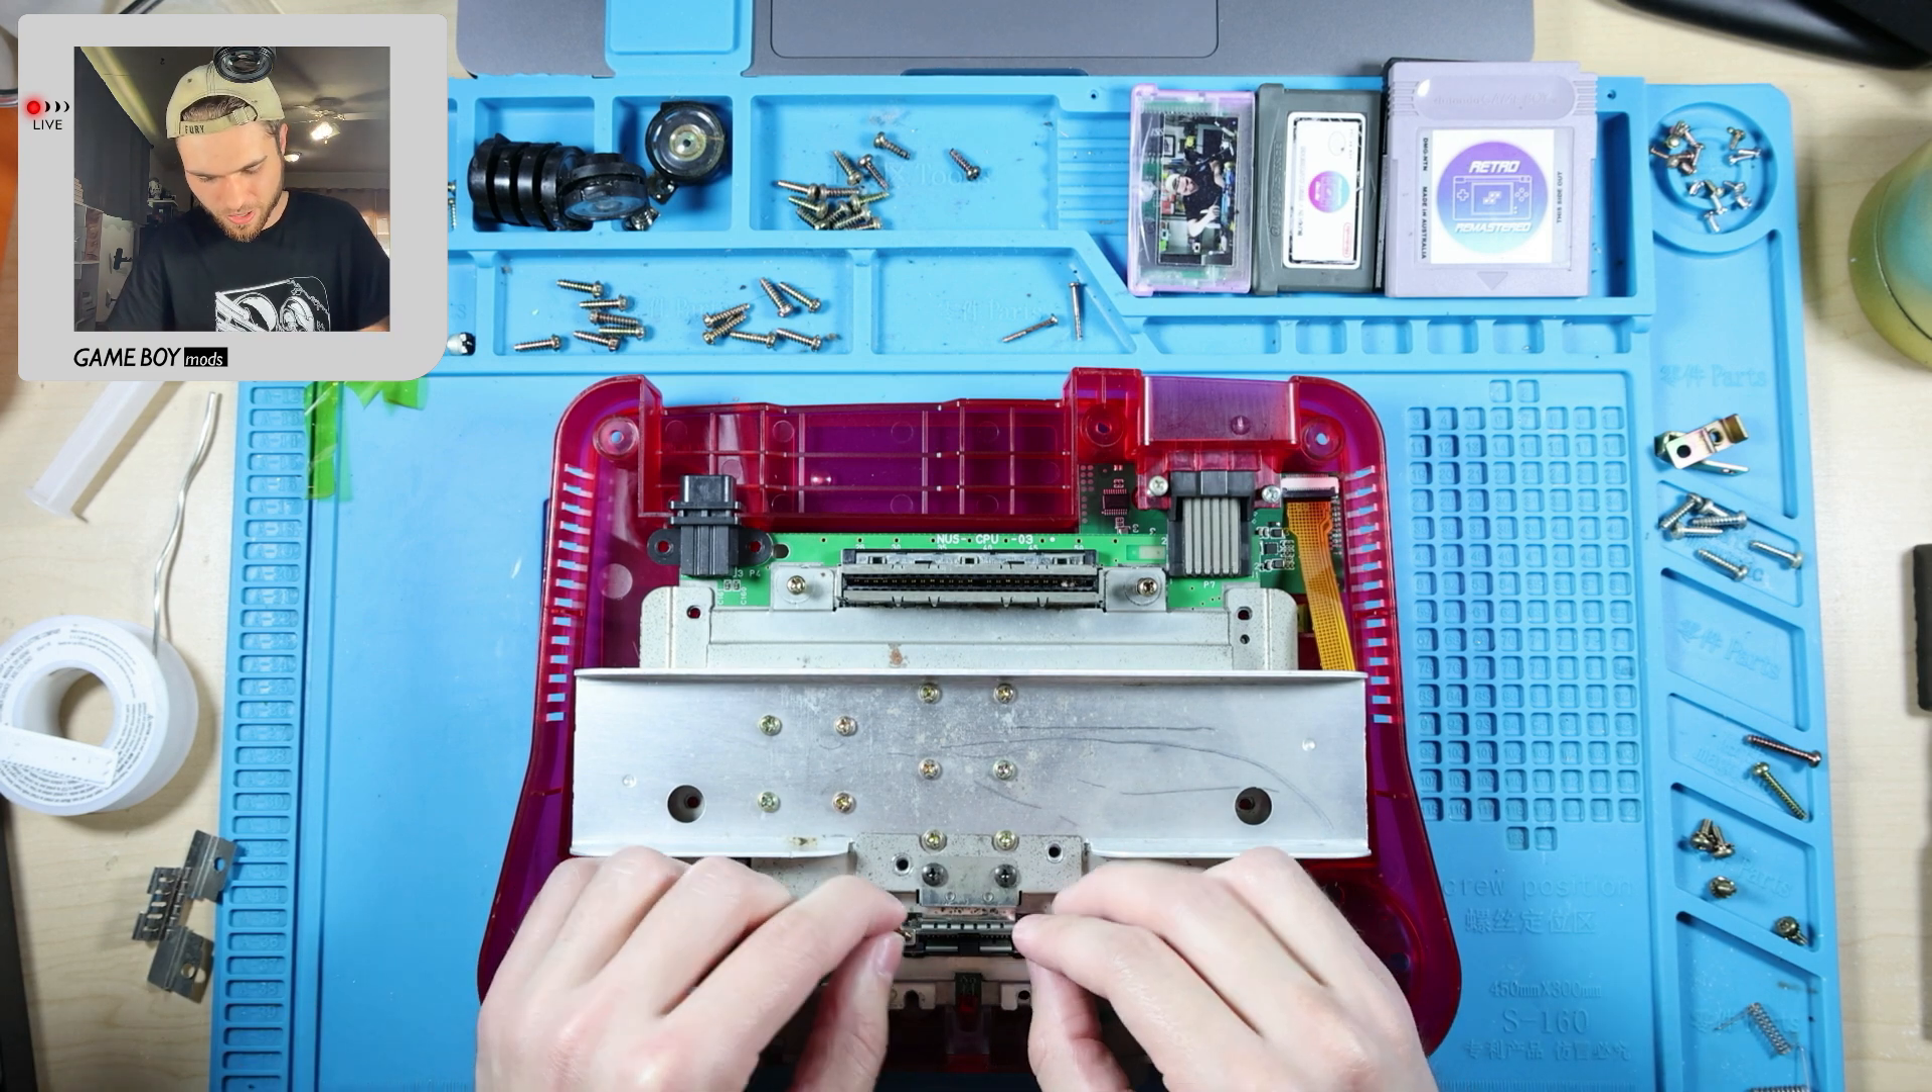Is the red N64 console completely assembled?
No.